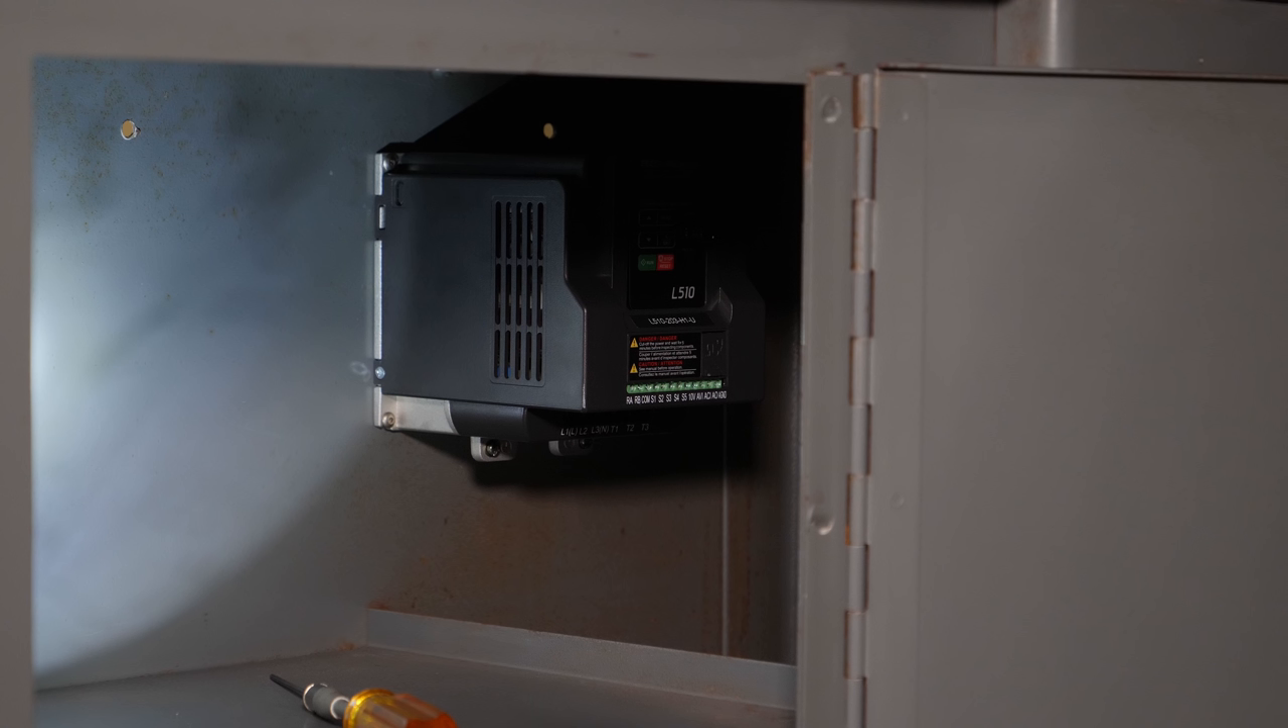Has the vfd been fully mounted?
Yes.